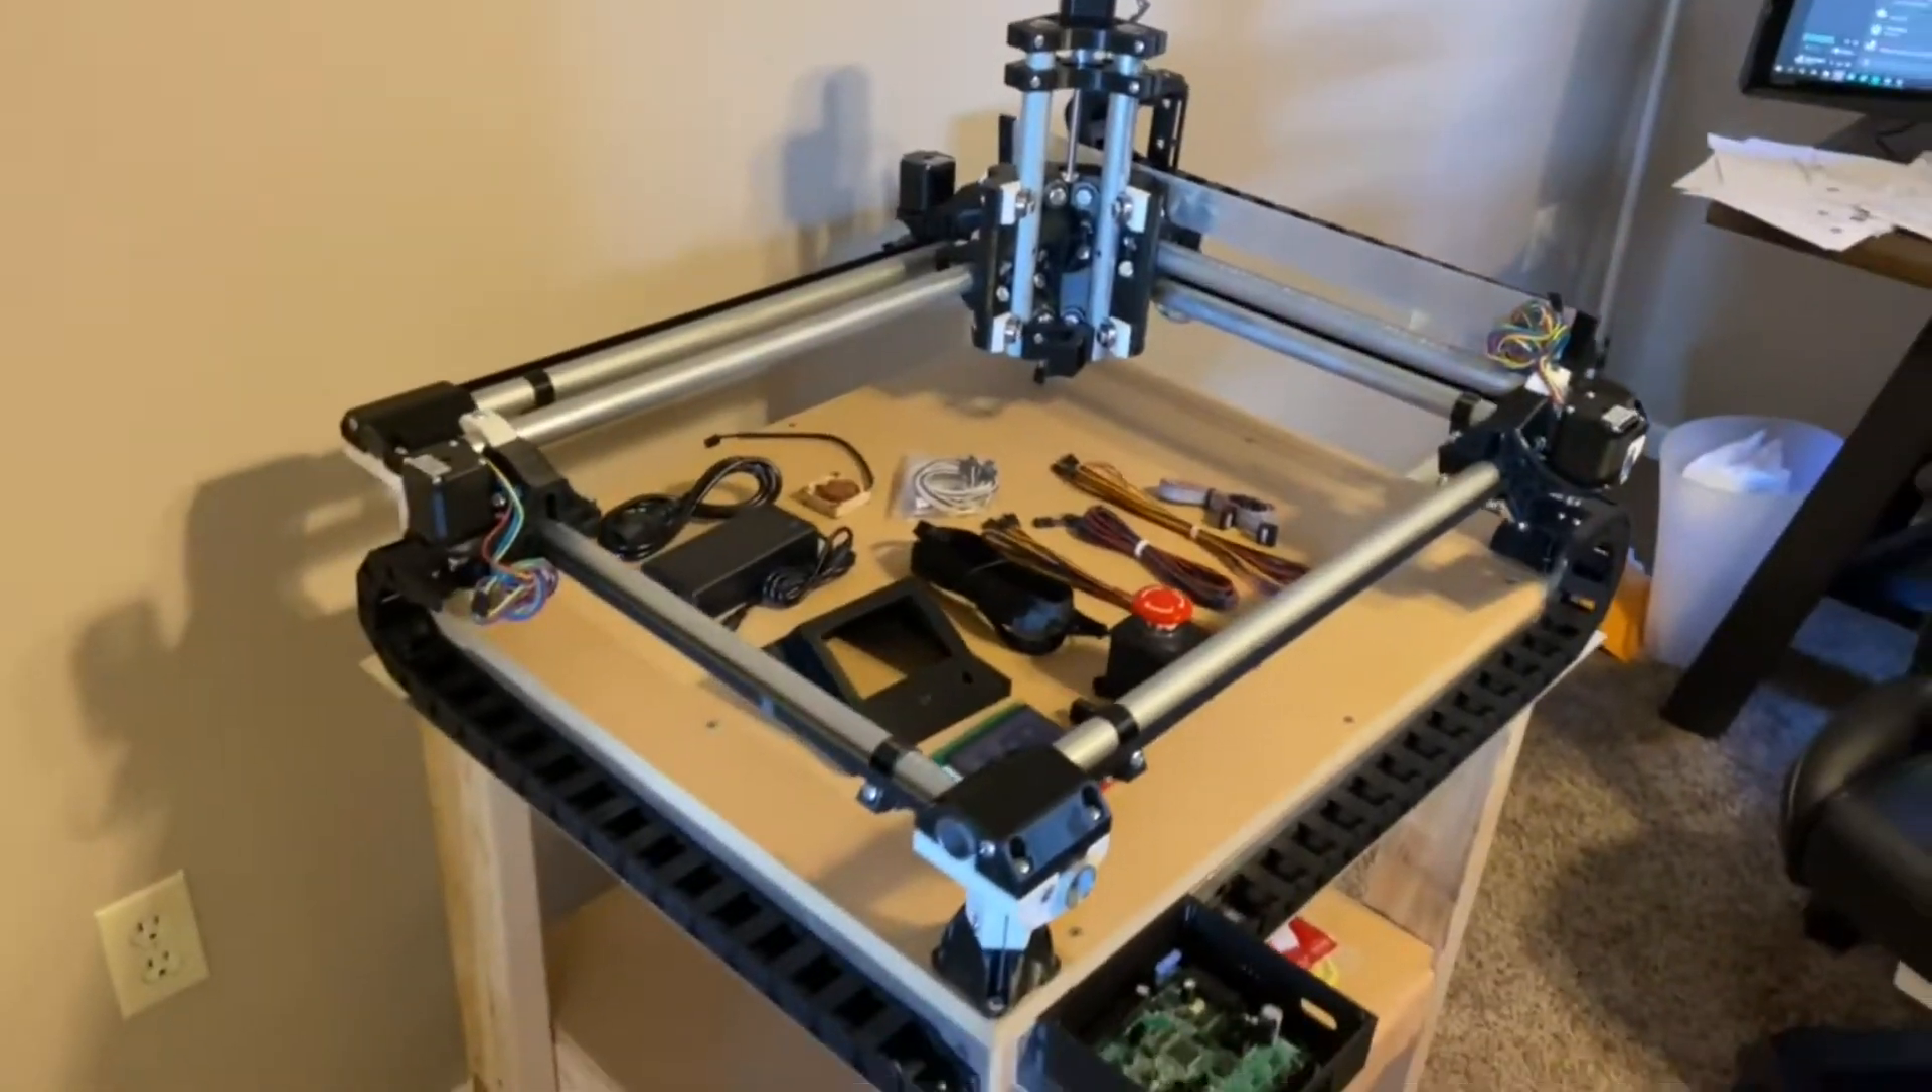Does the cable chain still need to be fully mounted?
No.